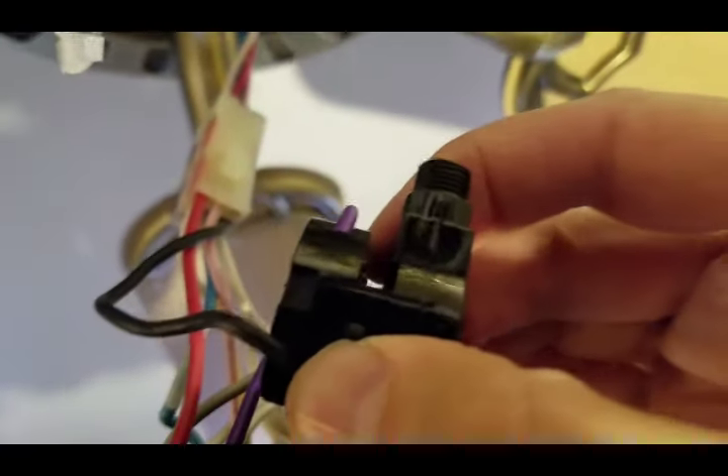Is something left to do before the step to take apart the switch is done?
Yes.